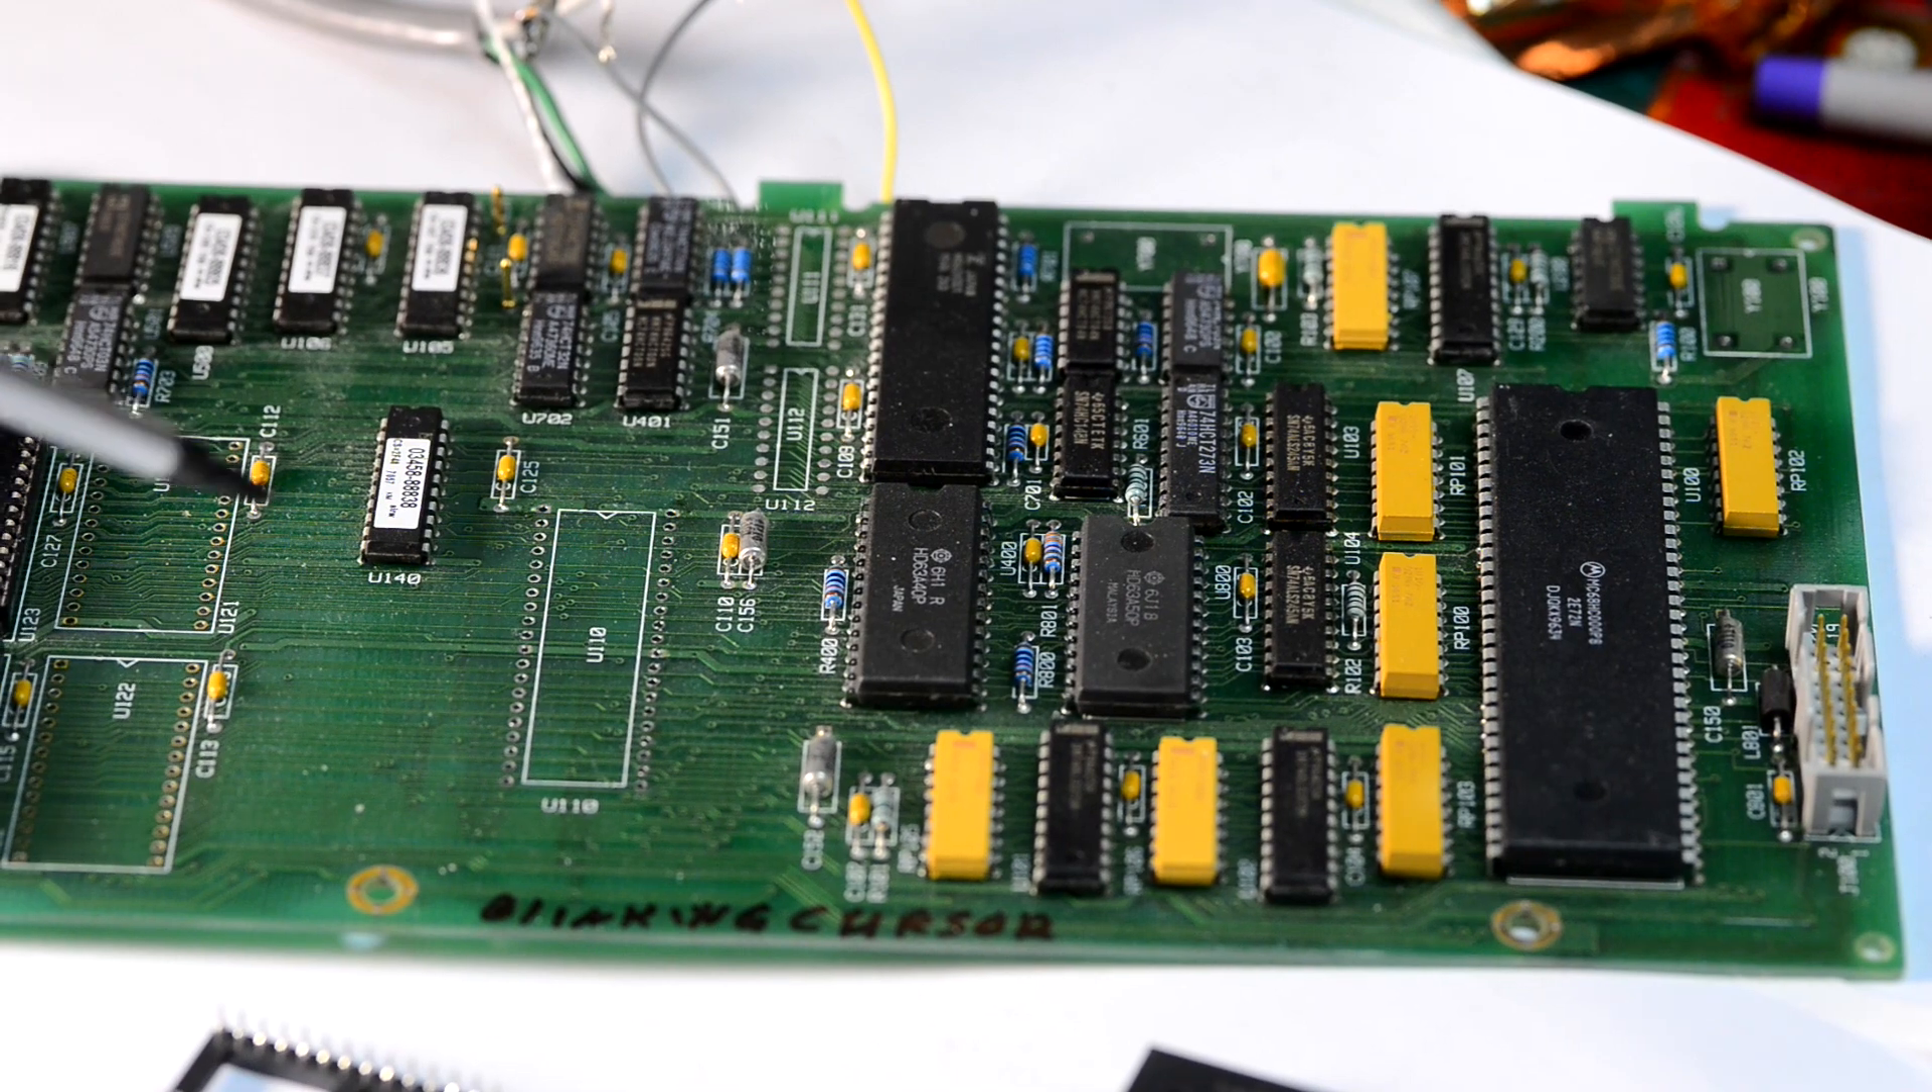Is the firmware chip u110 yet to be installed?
Yes.